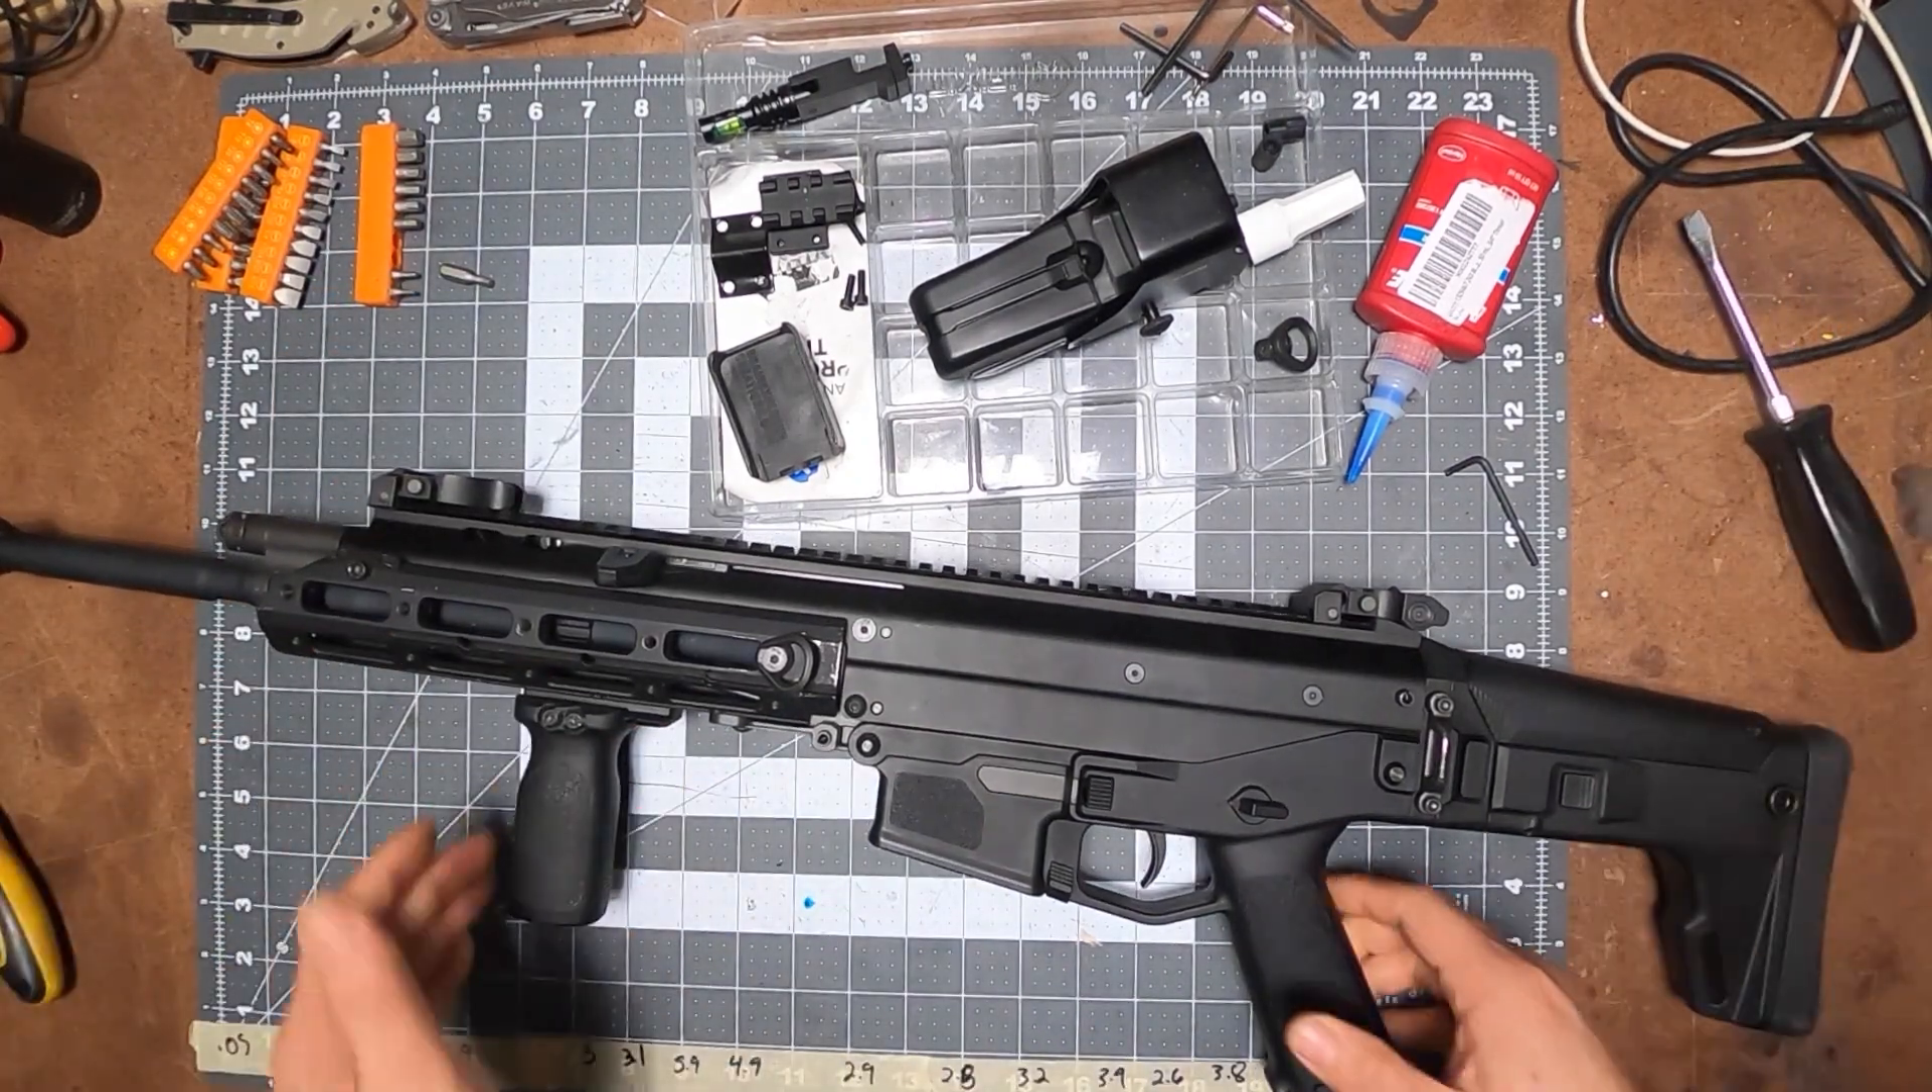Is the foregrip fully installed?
Yes.